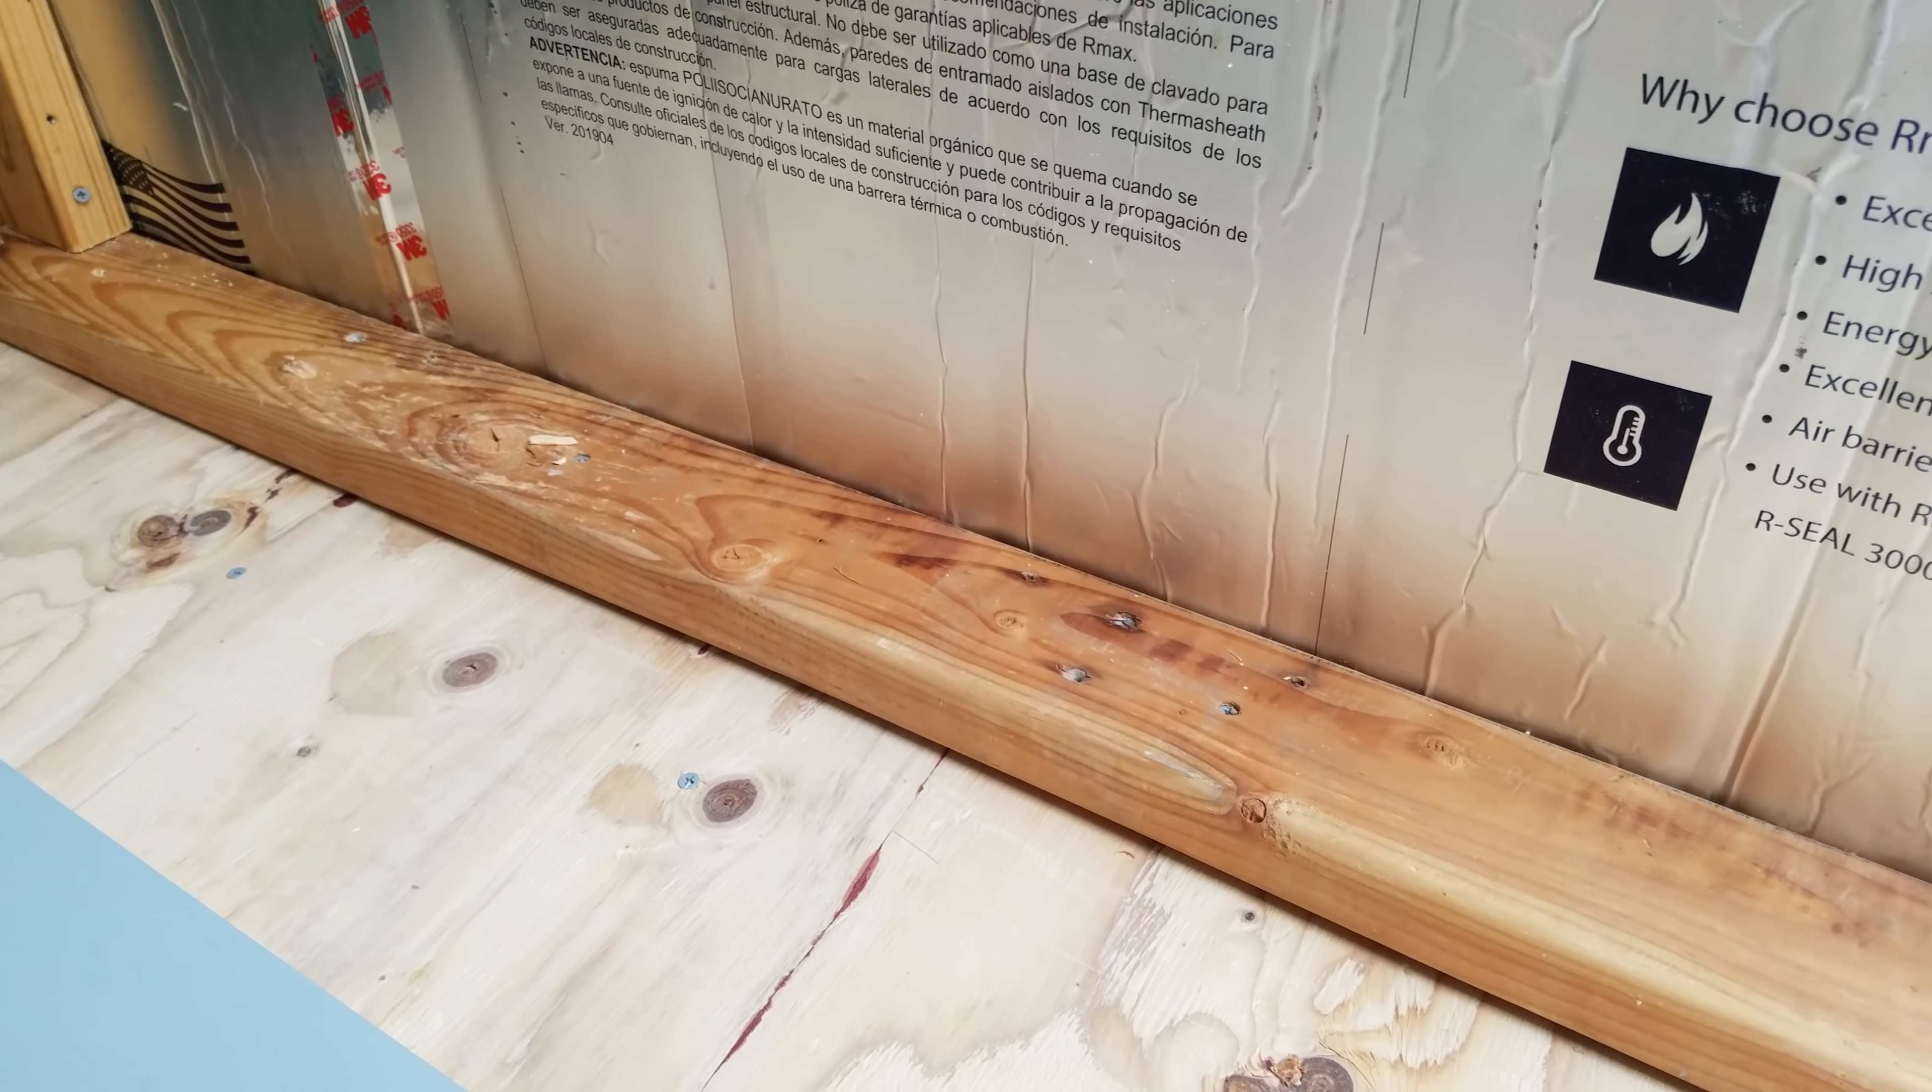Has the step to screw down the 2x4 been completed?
Yes.